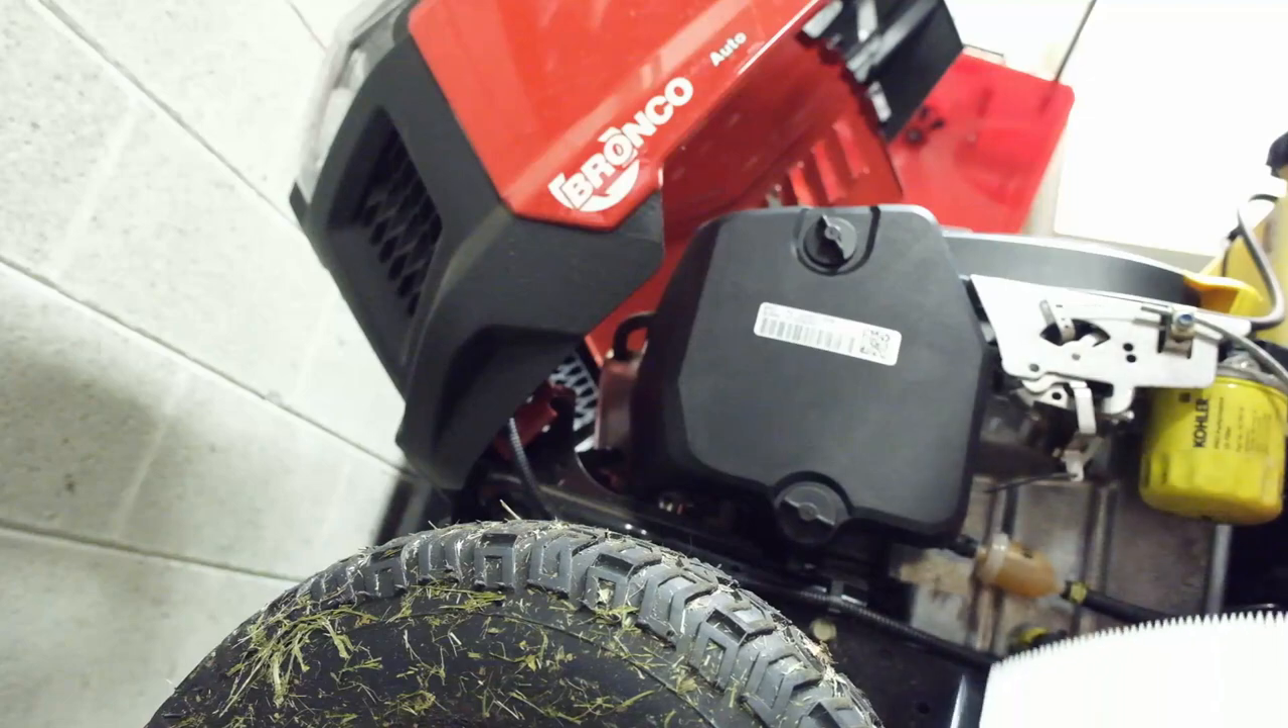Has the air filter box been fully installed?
Yes.